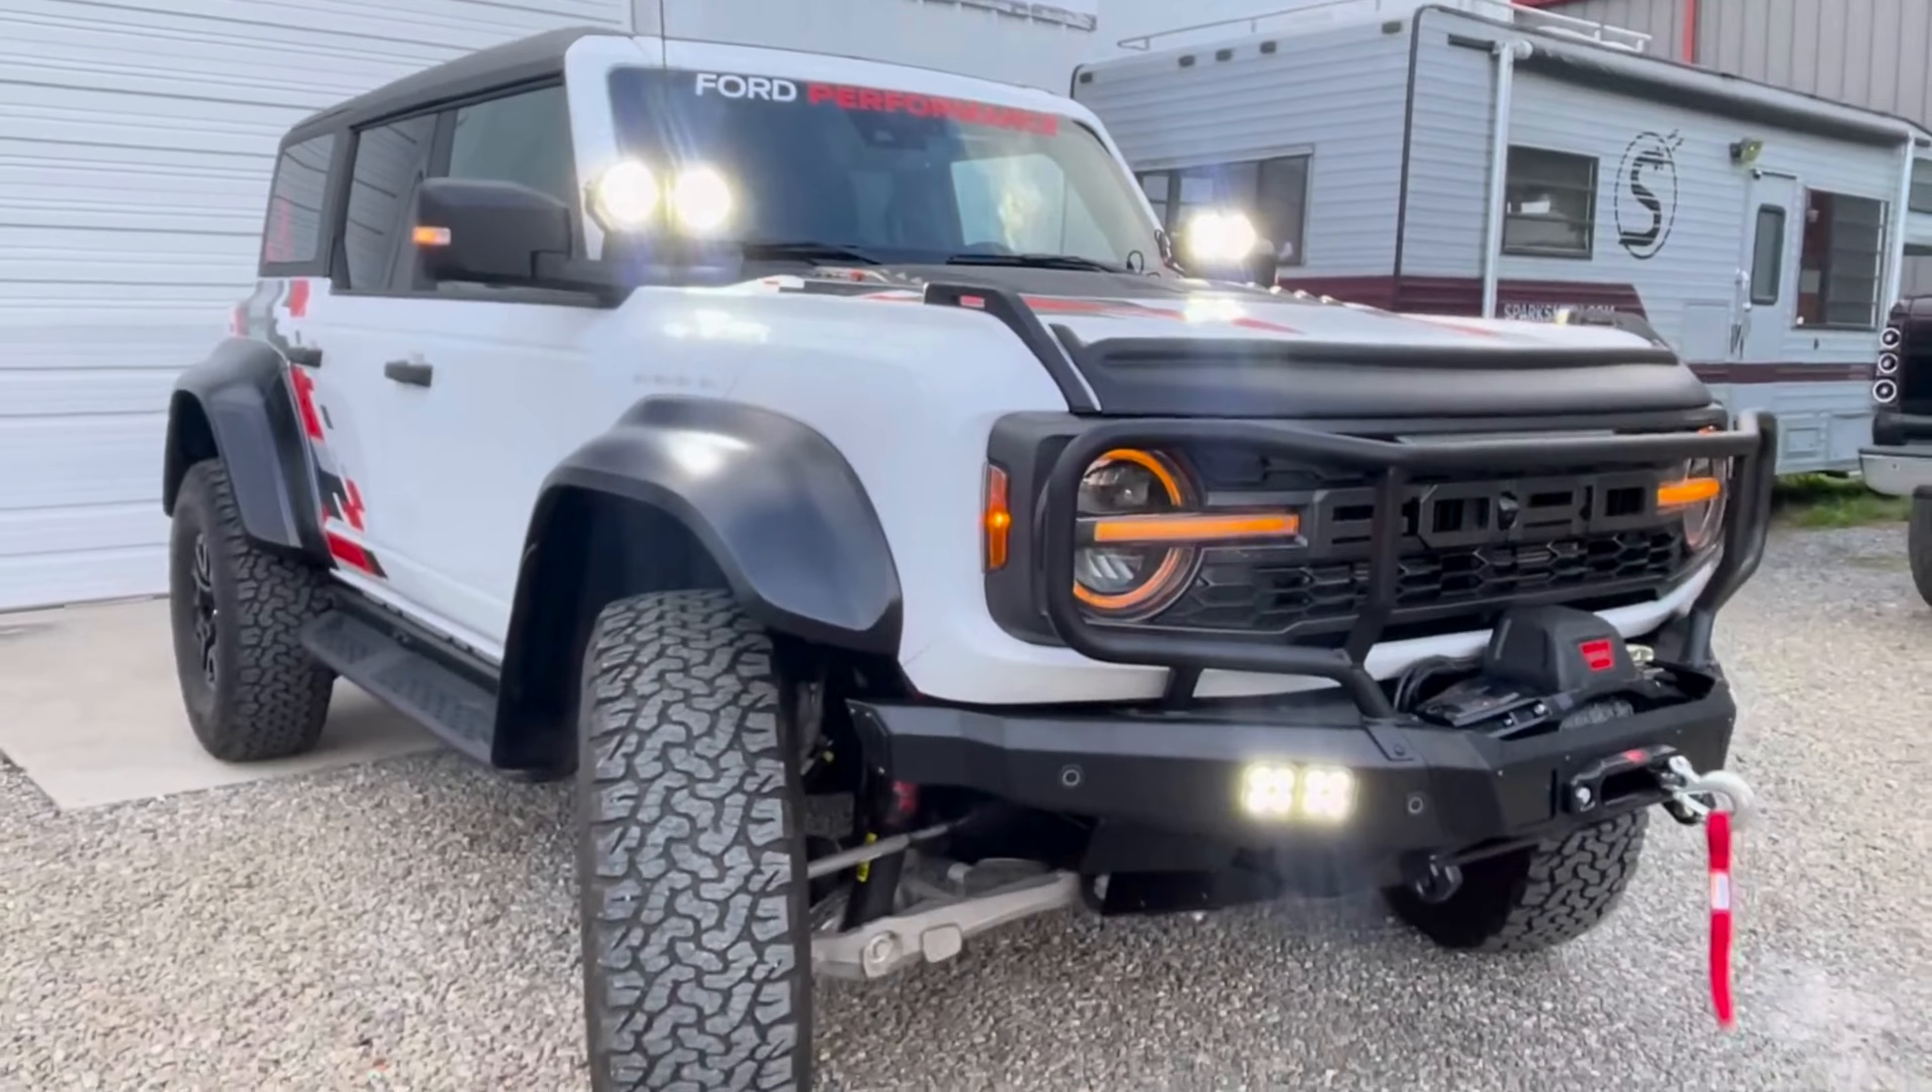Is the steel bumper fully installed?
Yes.